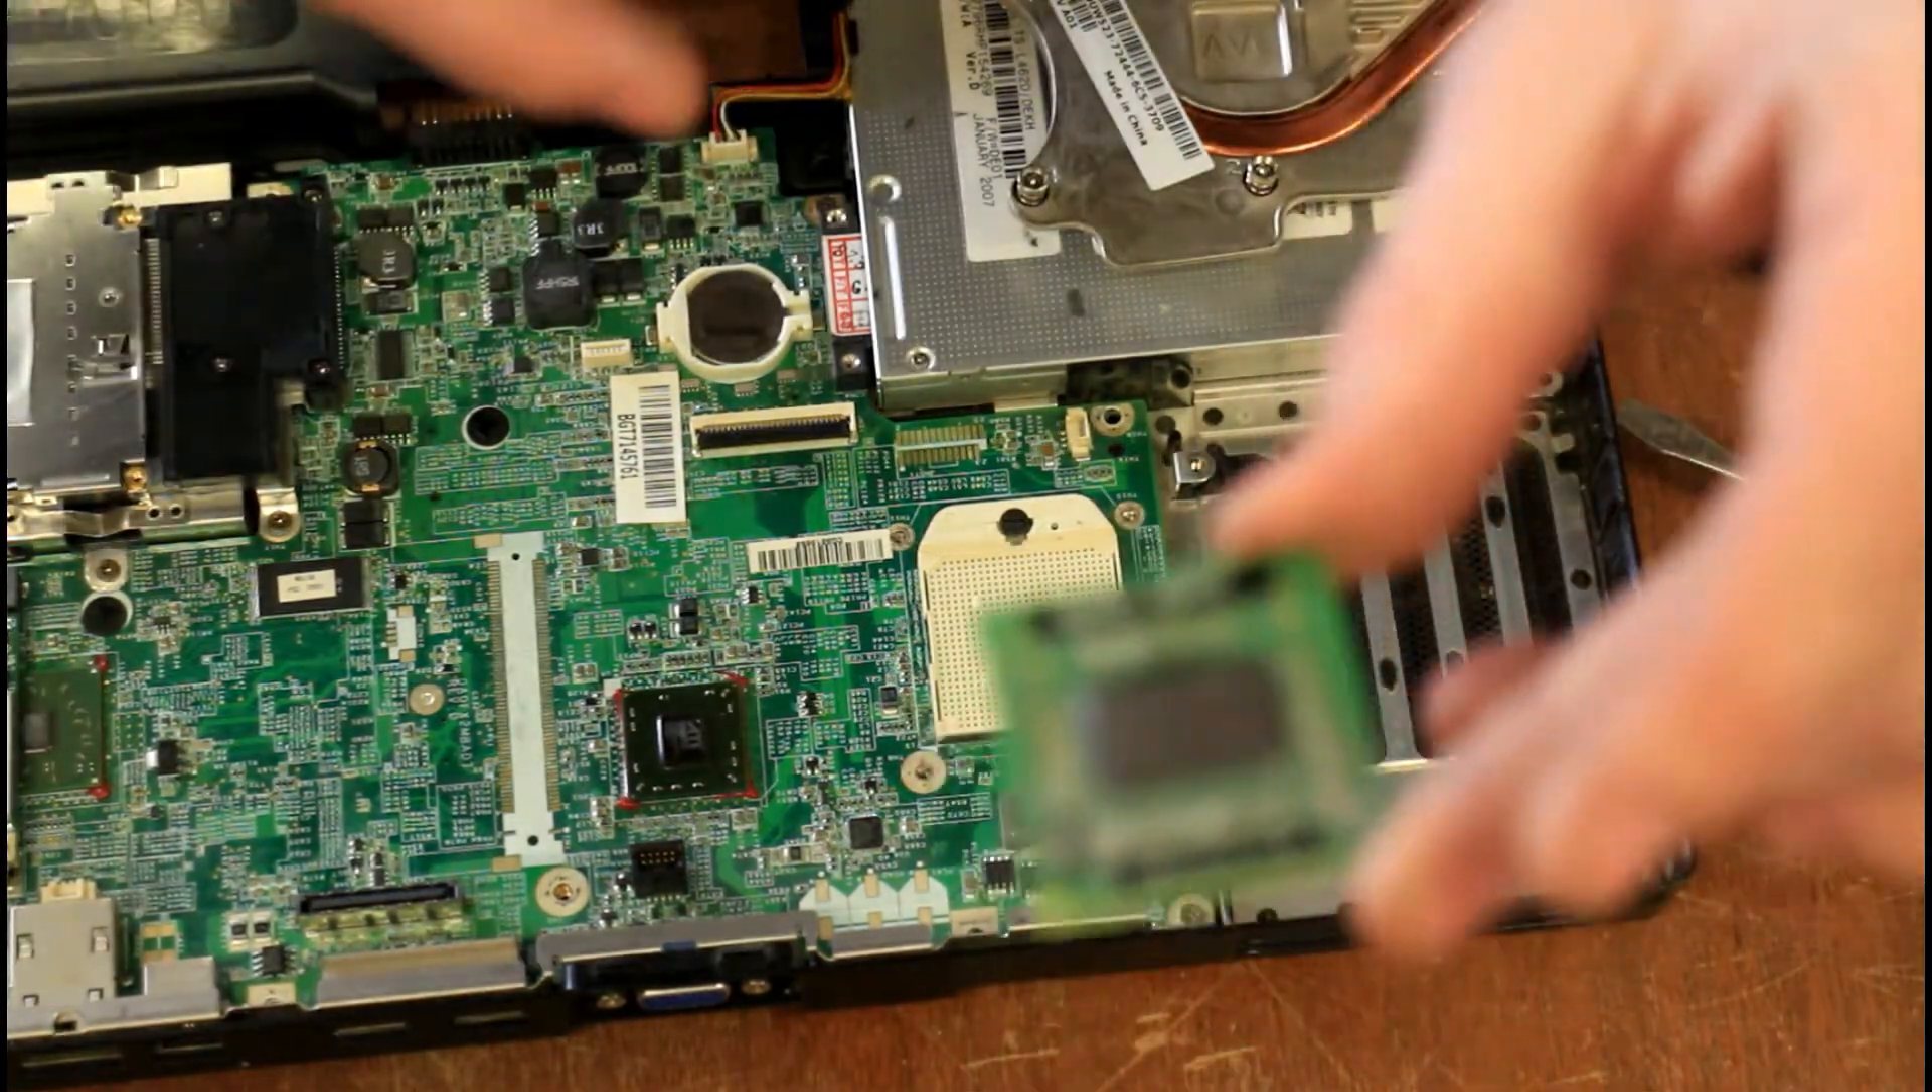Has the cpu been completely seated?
No.